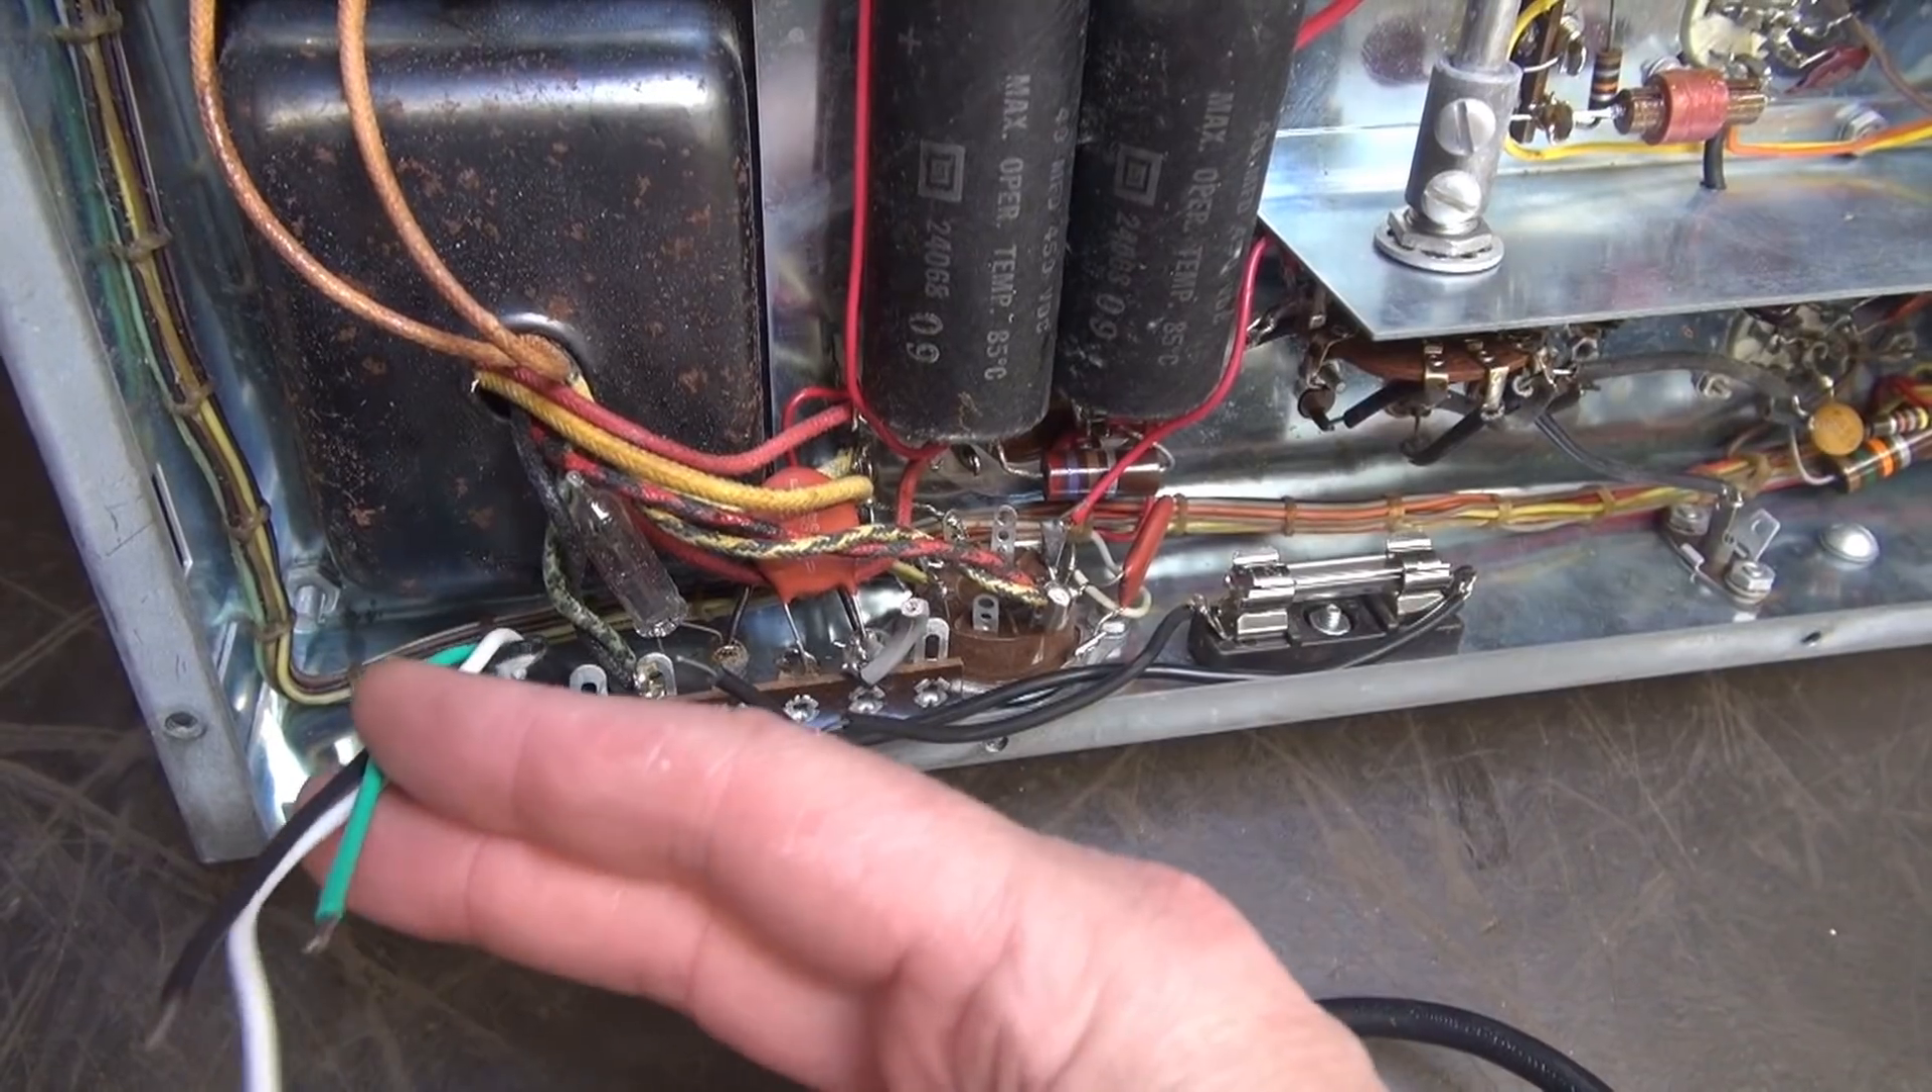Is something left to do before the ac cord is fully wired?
Yes.